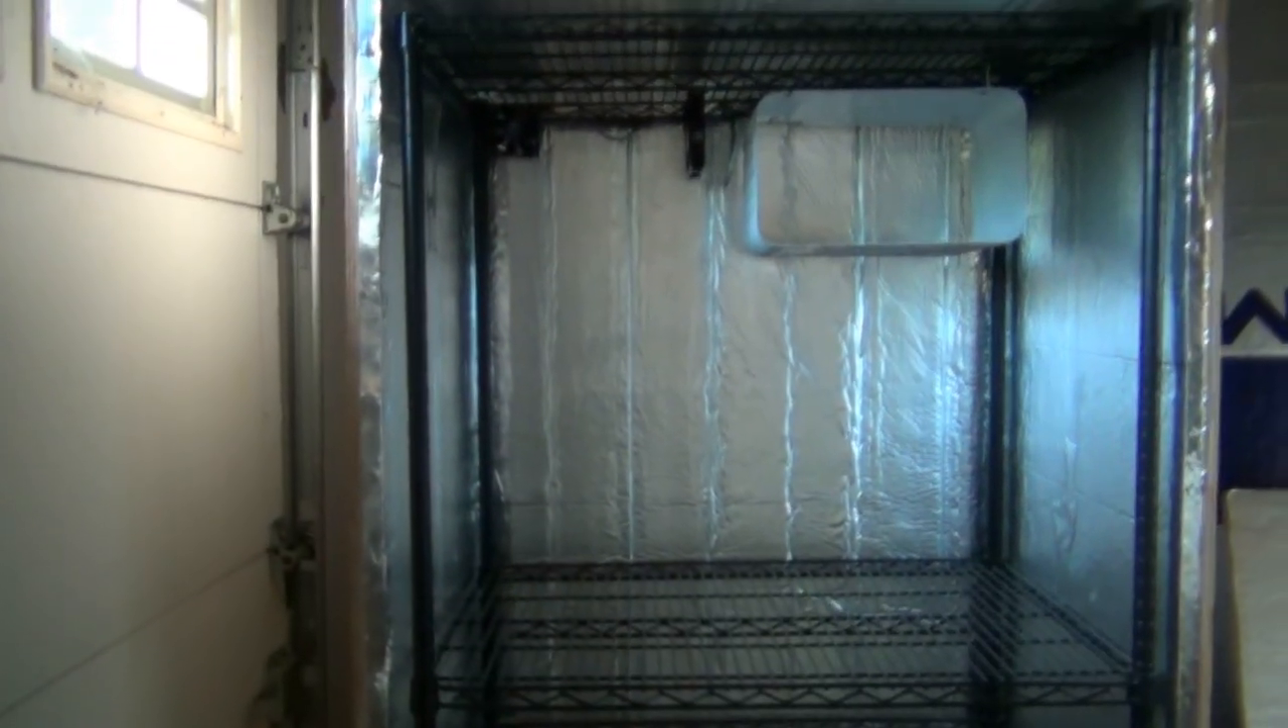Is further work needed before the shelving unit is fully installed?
No.